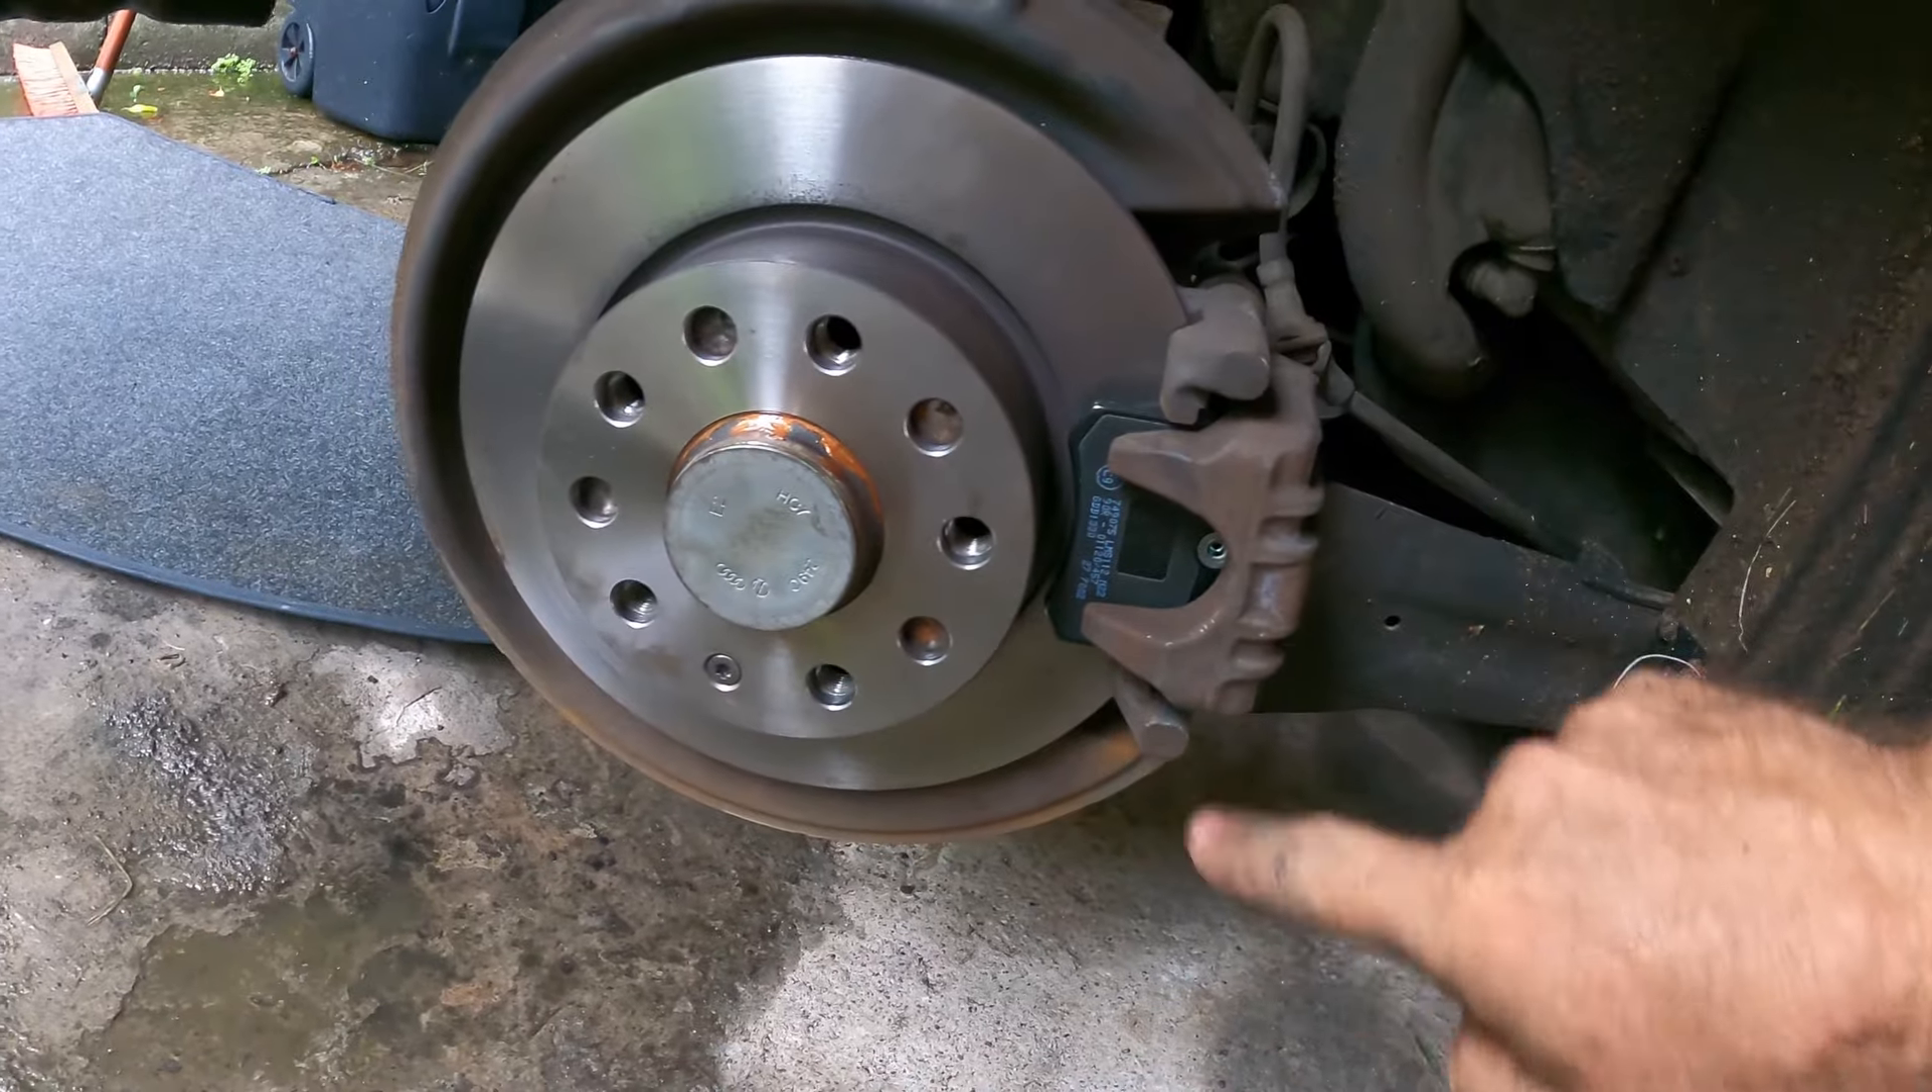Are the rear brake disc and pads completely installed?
Yes.